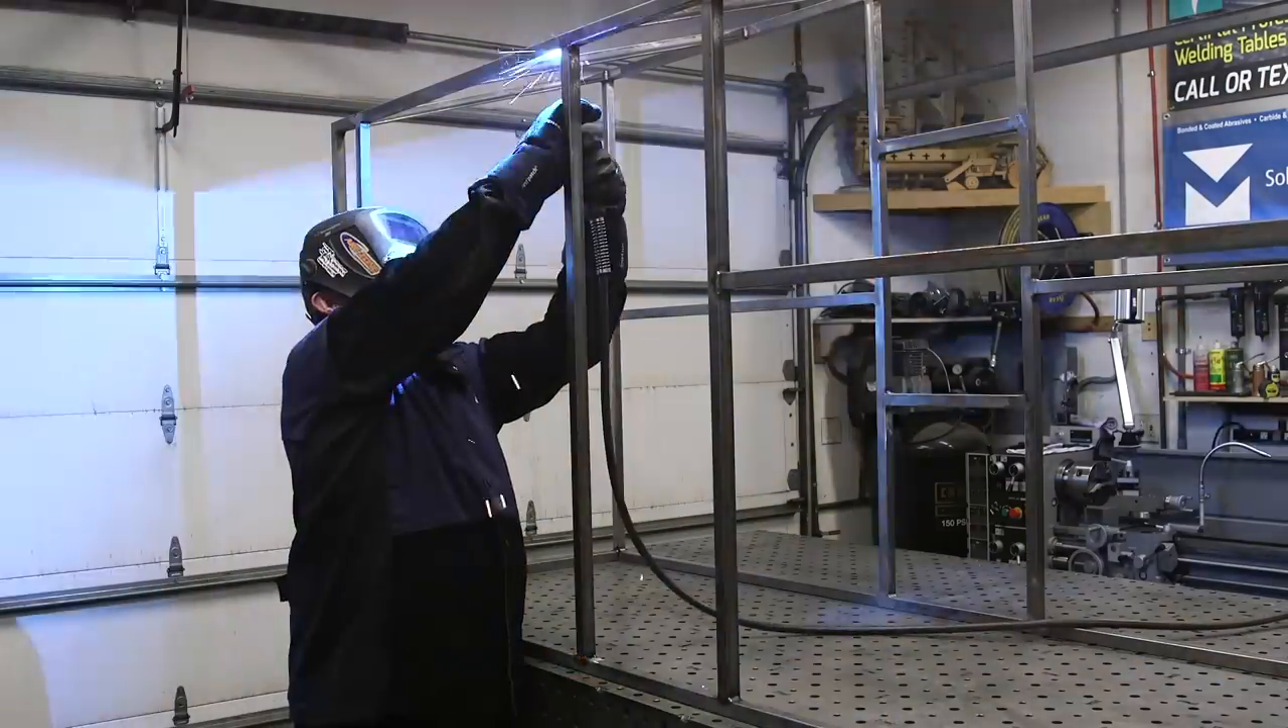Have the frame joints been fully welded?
No.